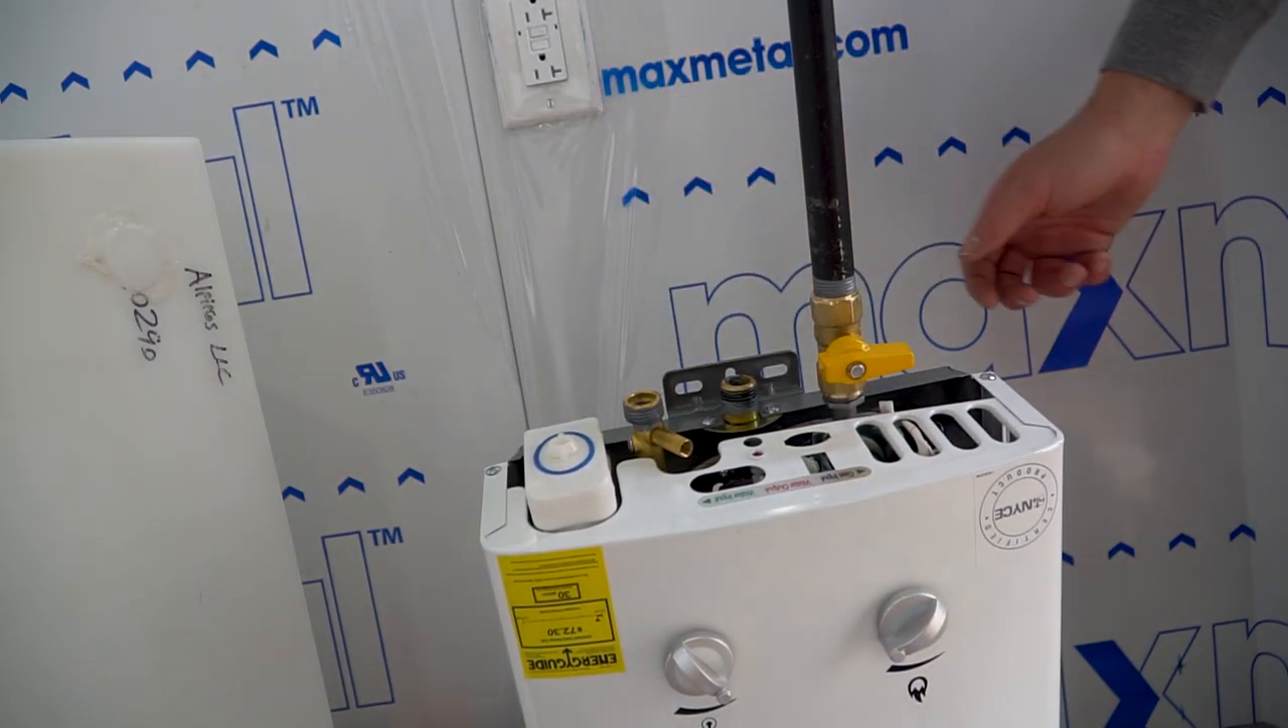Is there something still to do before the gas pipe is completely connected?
No.